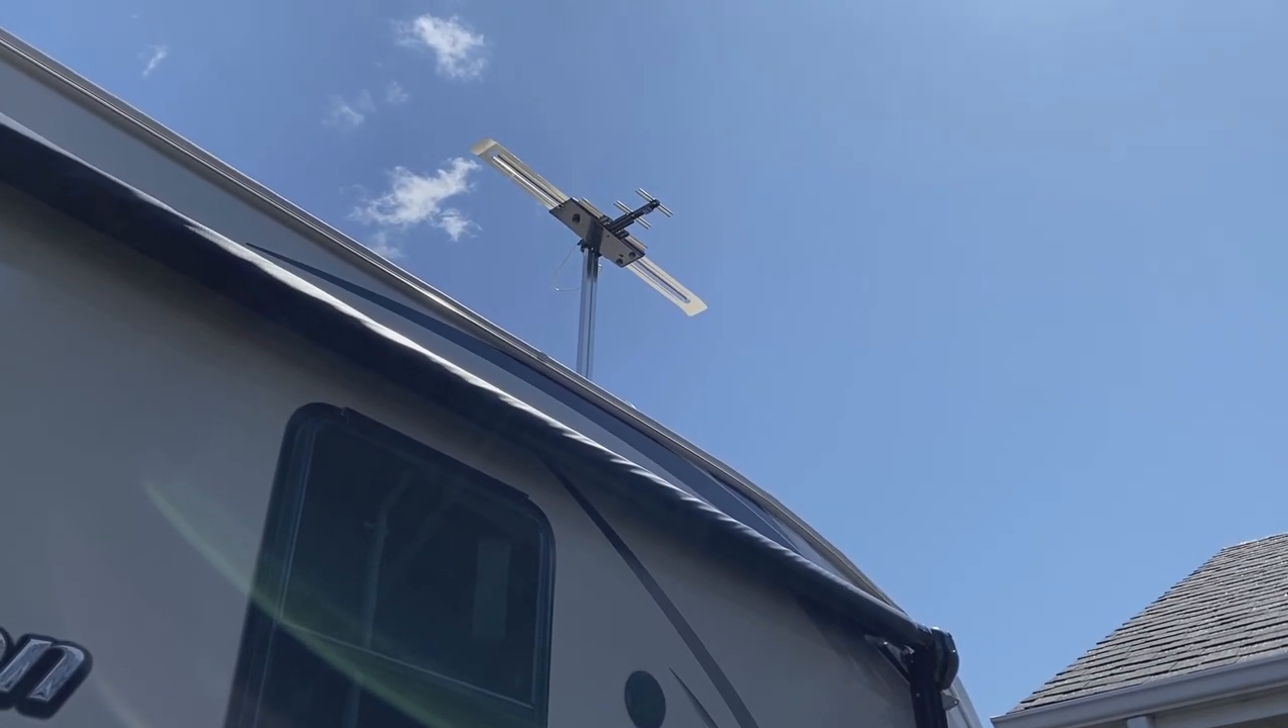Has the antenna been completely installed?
Yes.